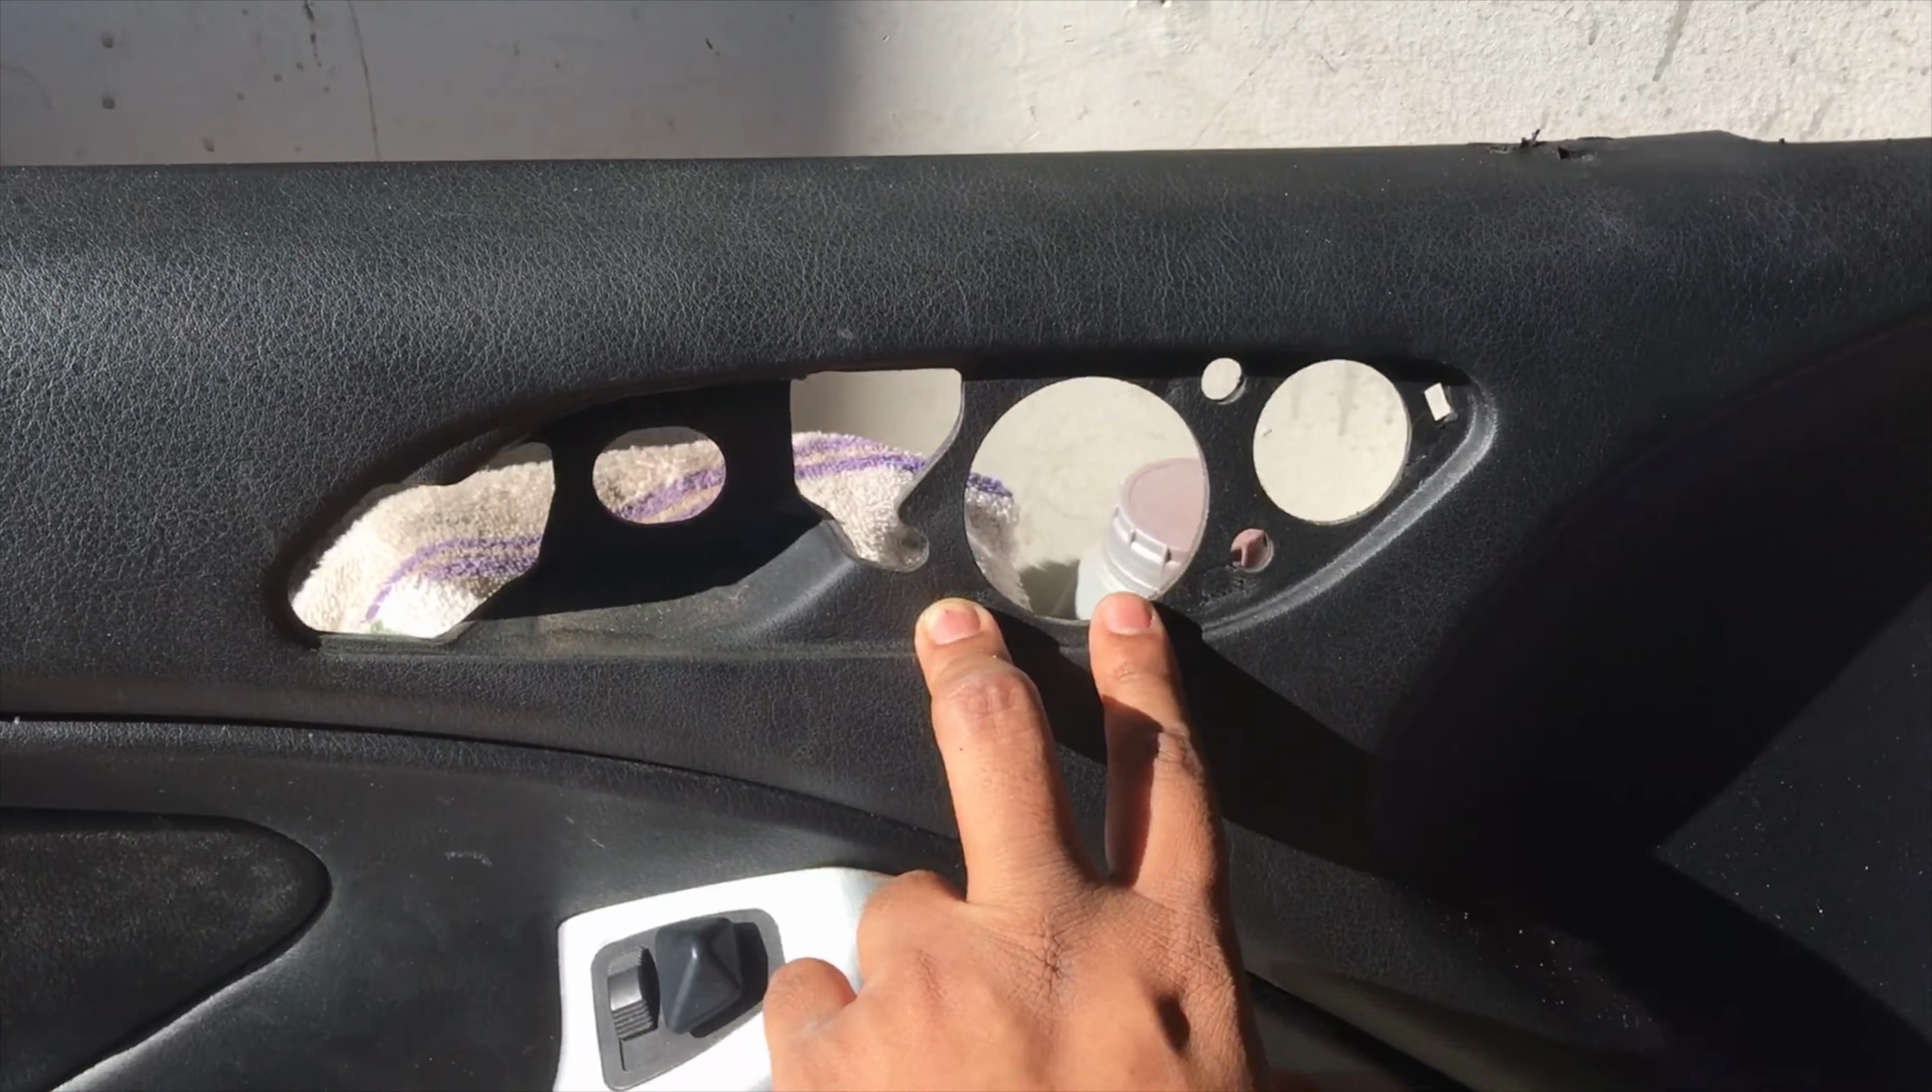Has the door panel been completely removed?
Yes.